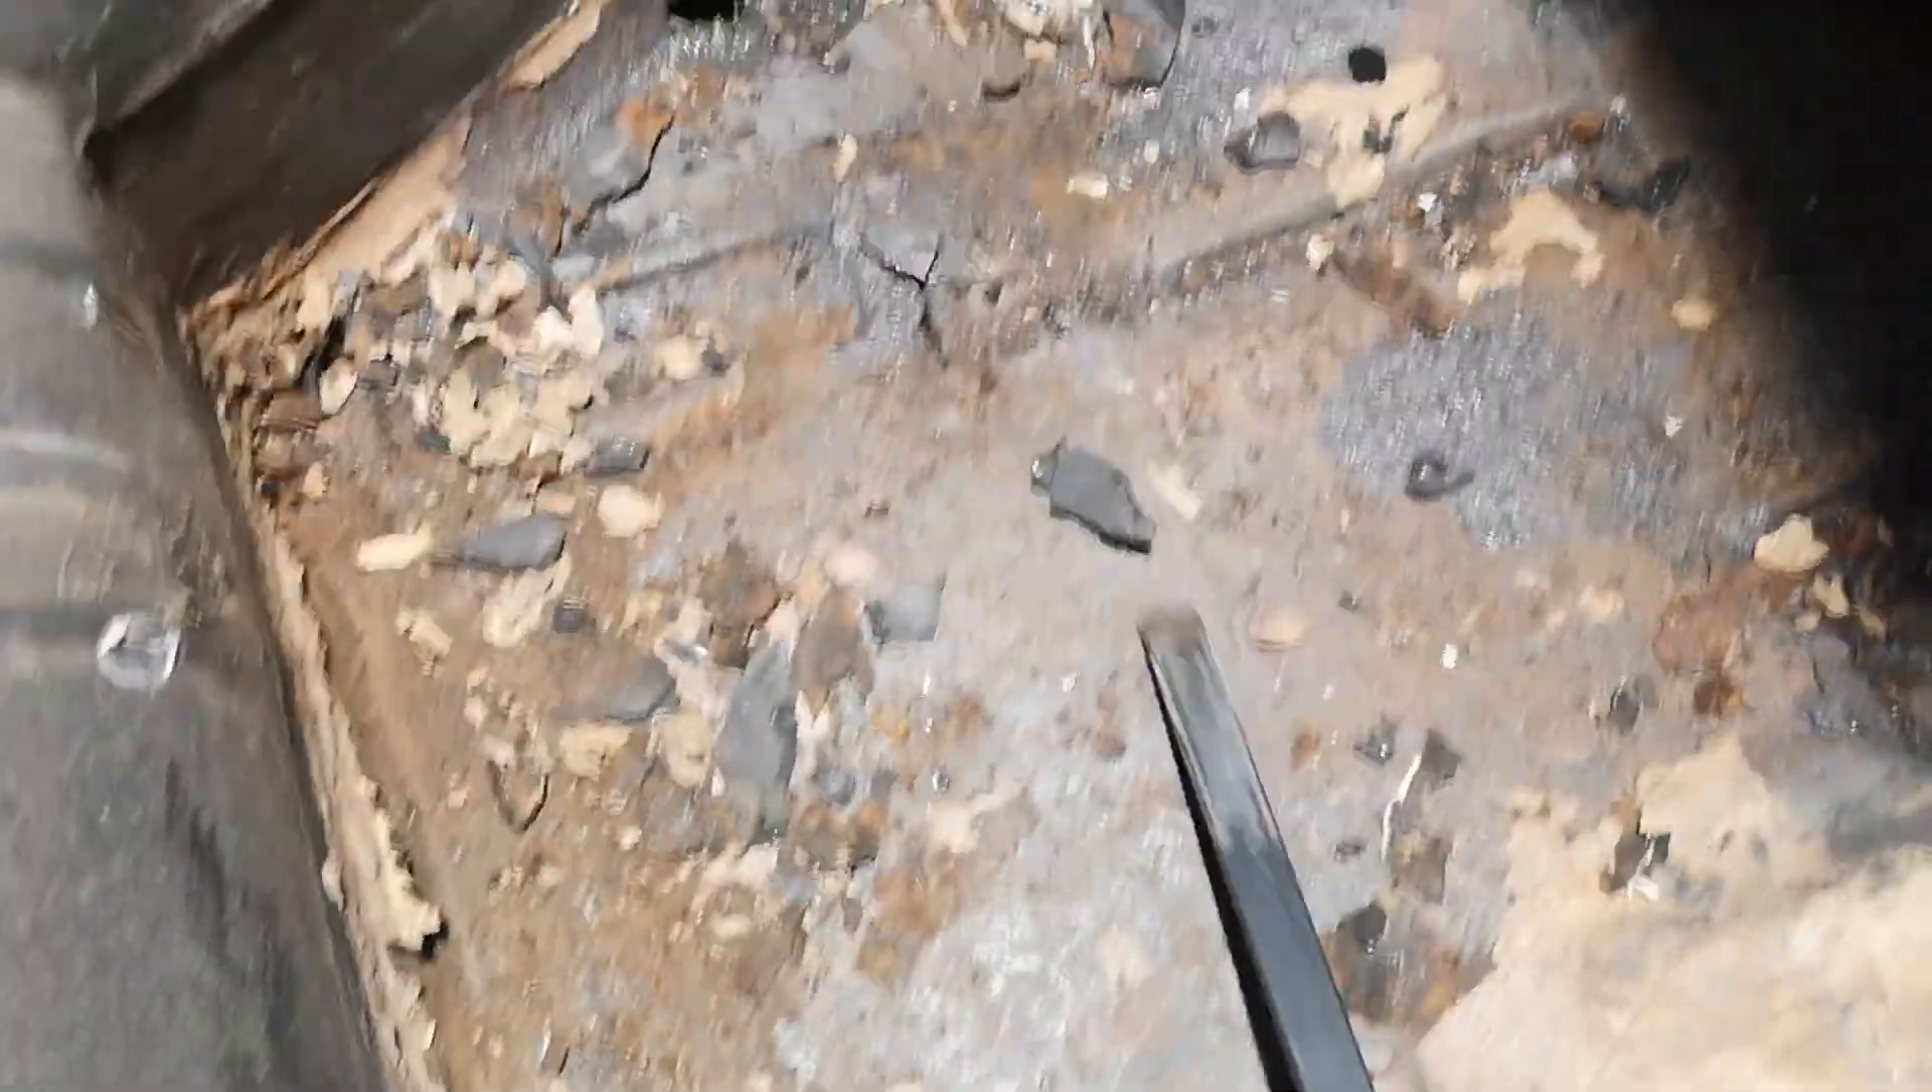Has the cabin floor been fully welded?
No.